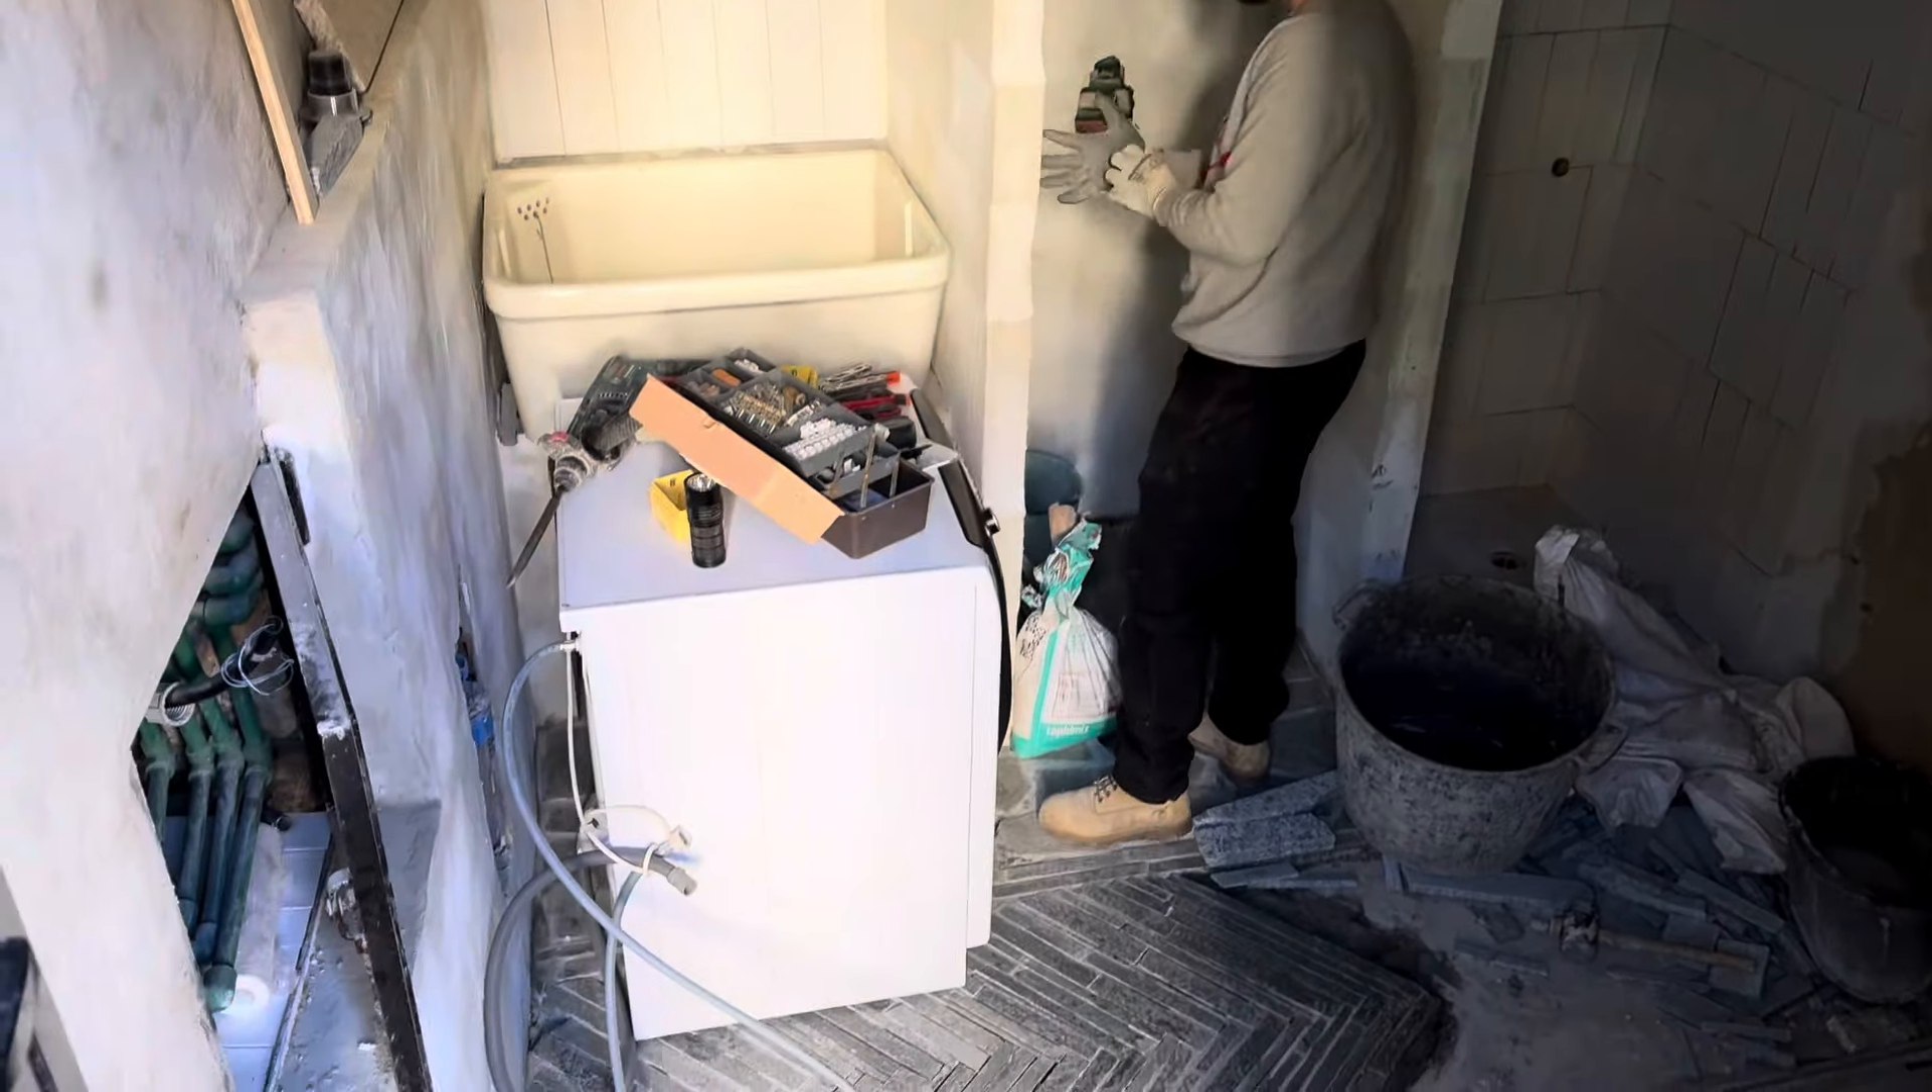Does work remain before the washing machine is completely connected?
Yes.